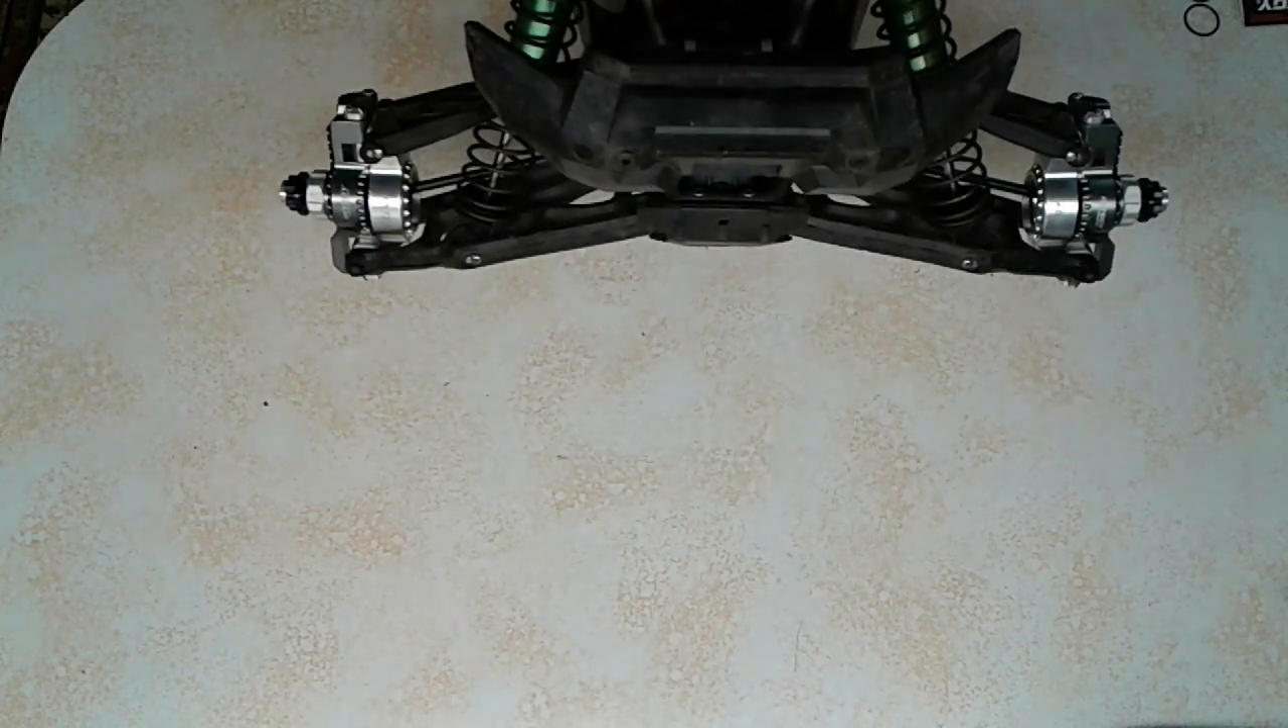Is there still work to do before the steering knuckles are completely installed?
No.